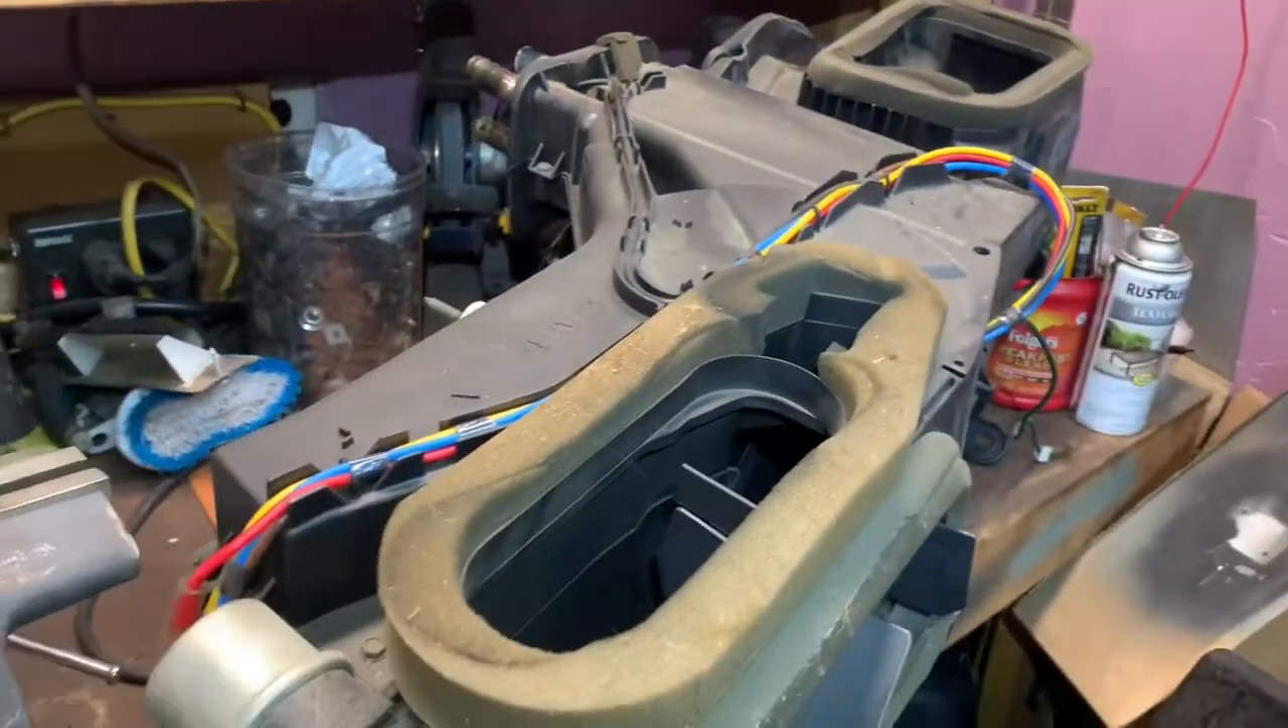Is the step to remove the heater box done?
Yes.